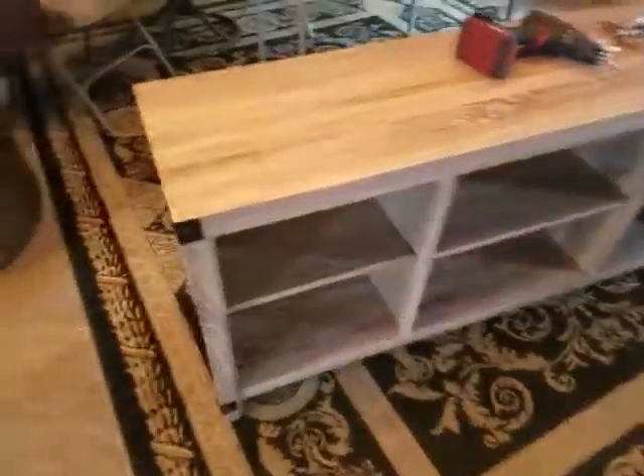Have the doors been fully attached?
No.